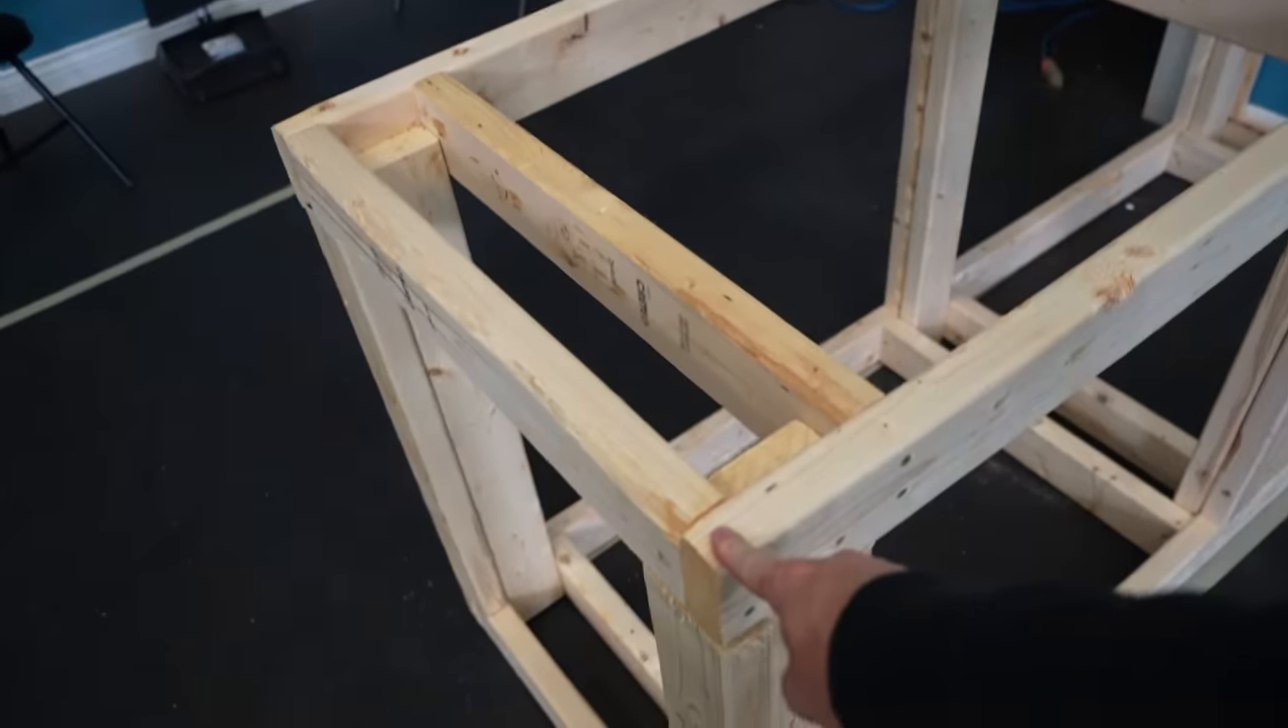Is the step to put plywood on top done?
No.